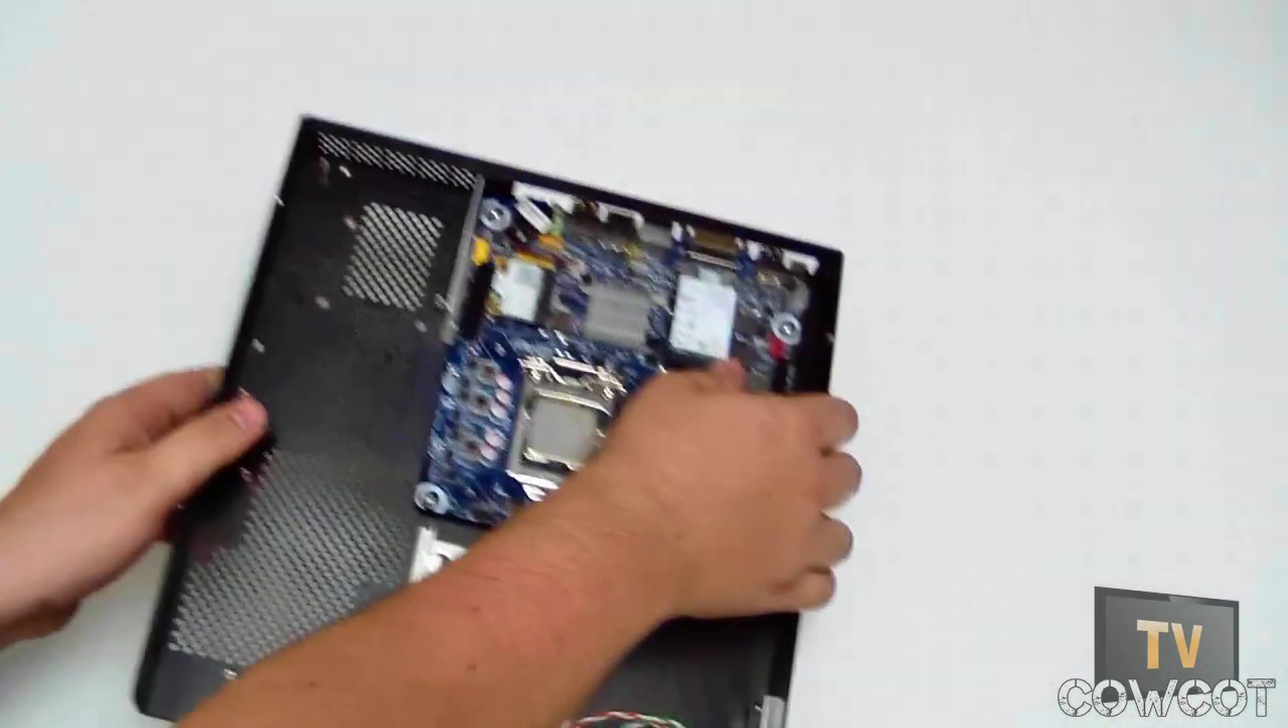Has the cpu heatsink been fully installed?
No.